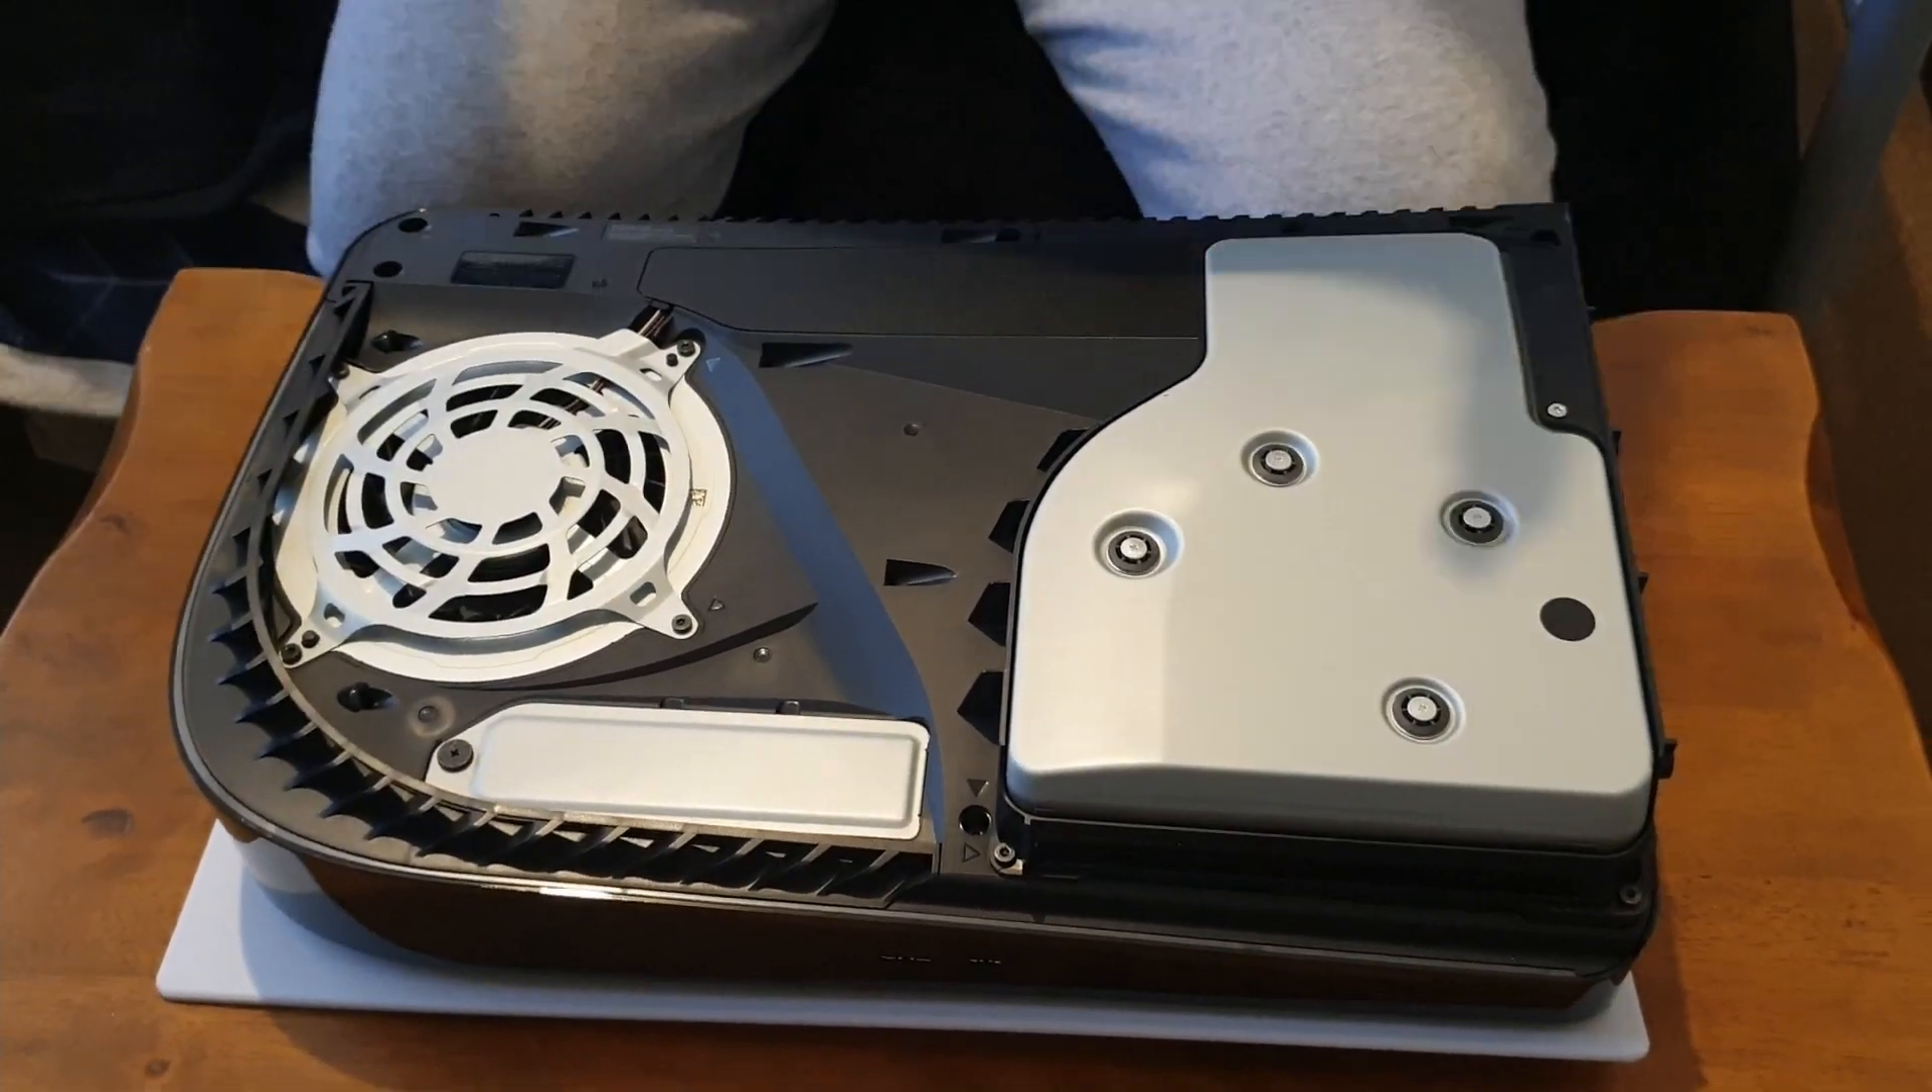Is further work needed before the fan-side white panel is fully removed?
No.